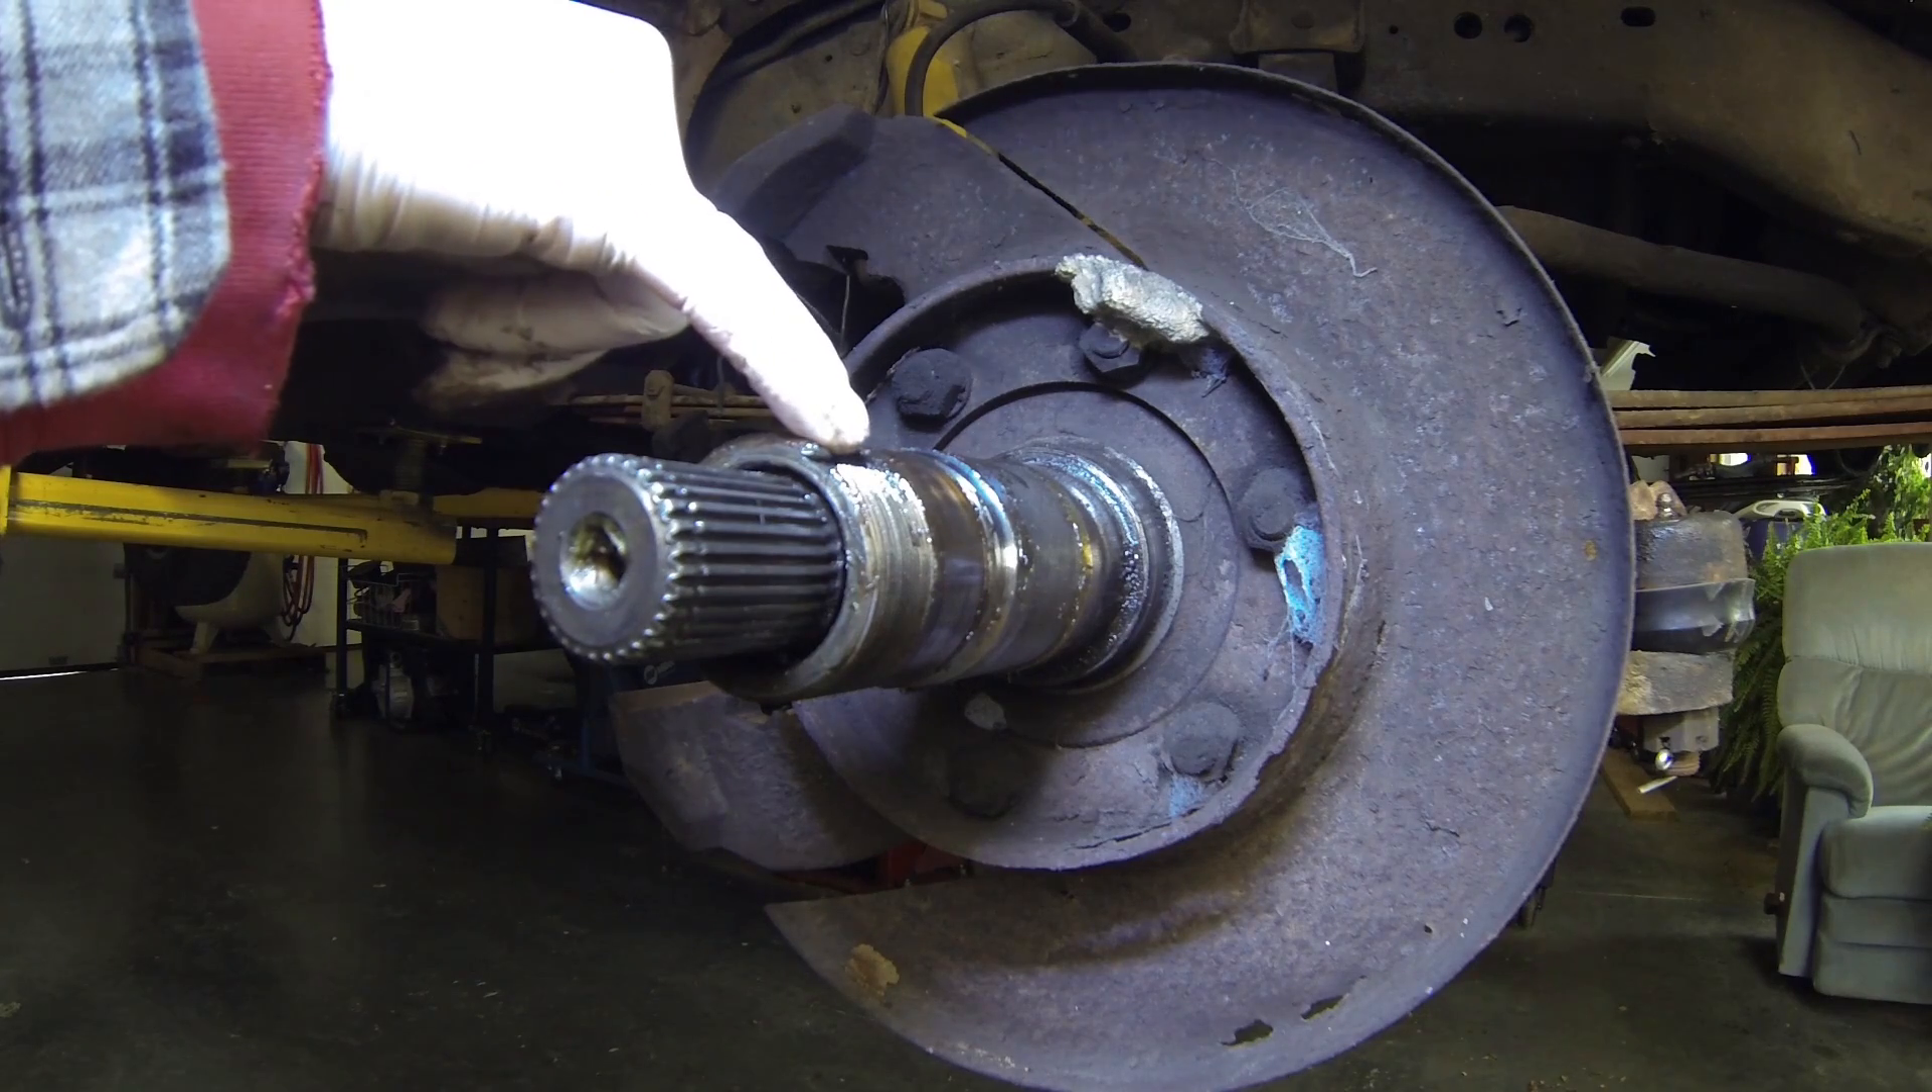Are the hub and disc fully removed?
Yes.